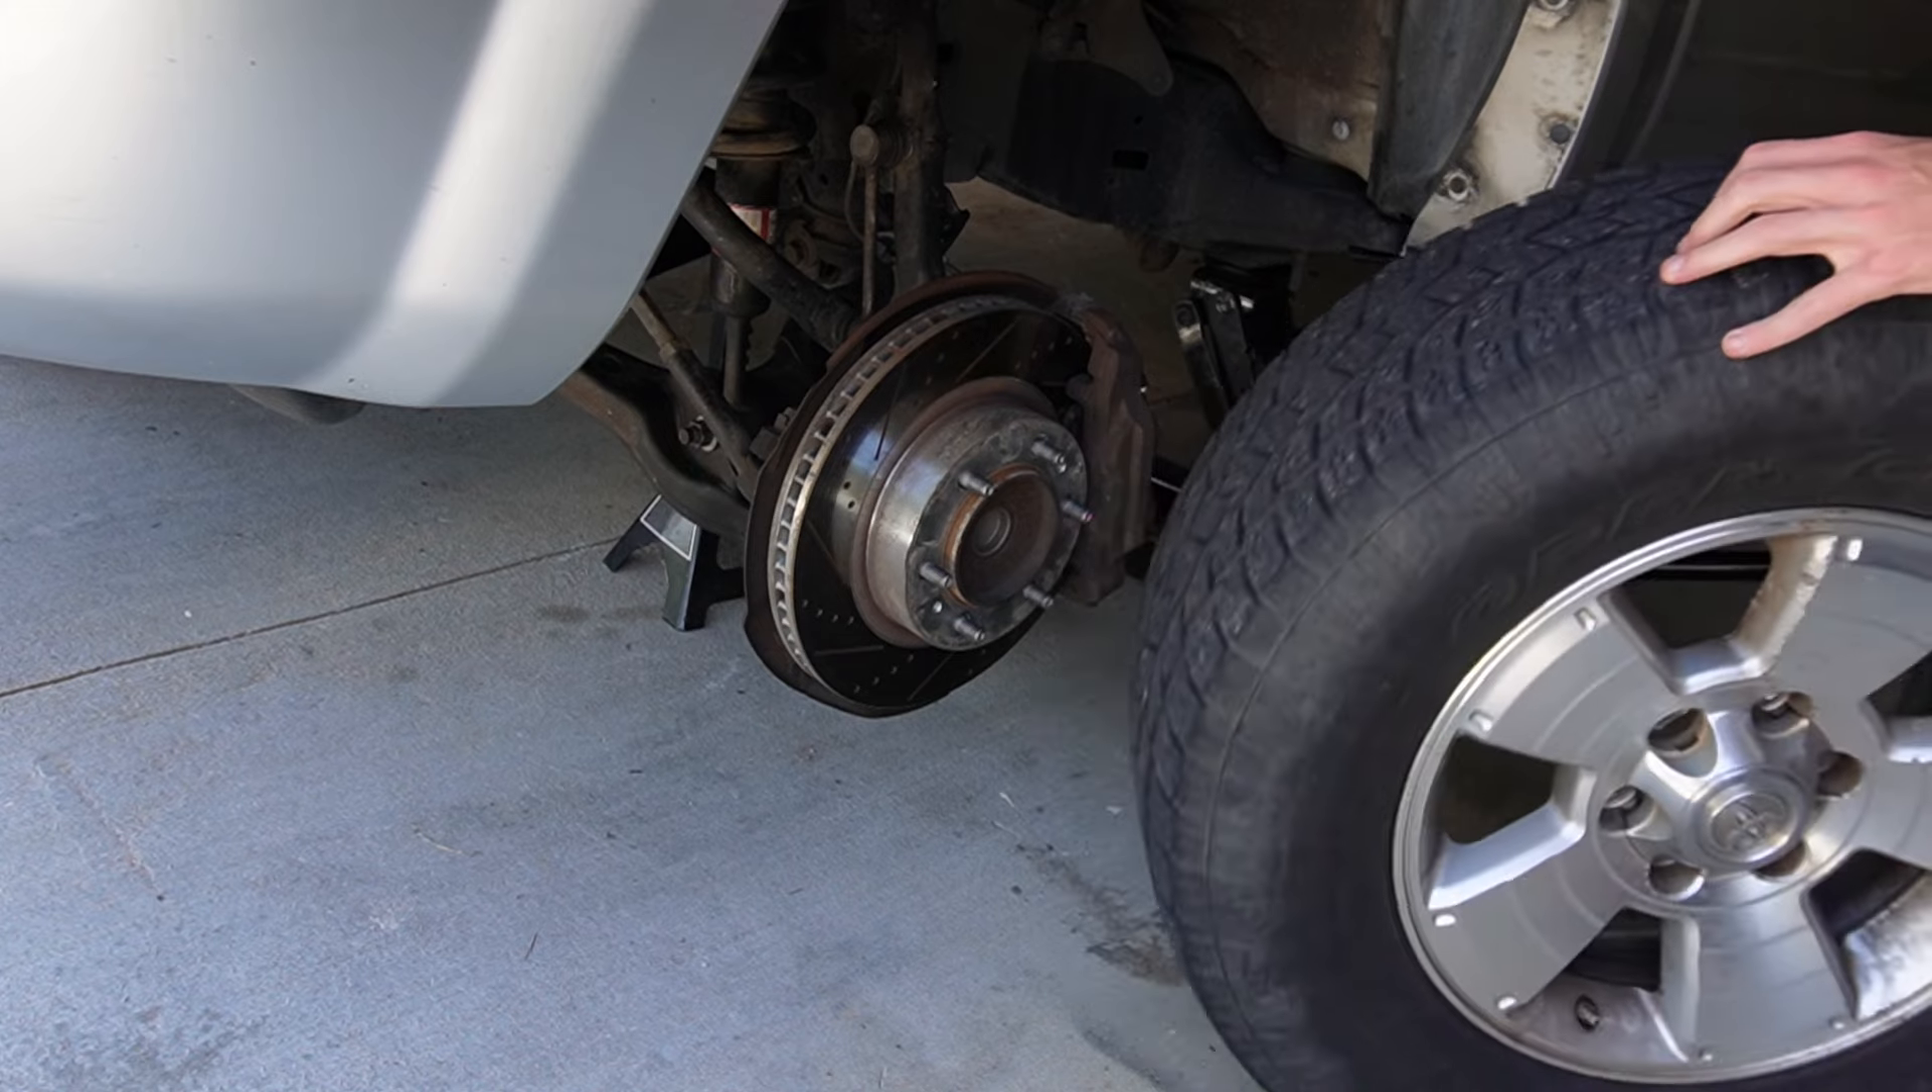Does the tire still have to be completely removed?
No.